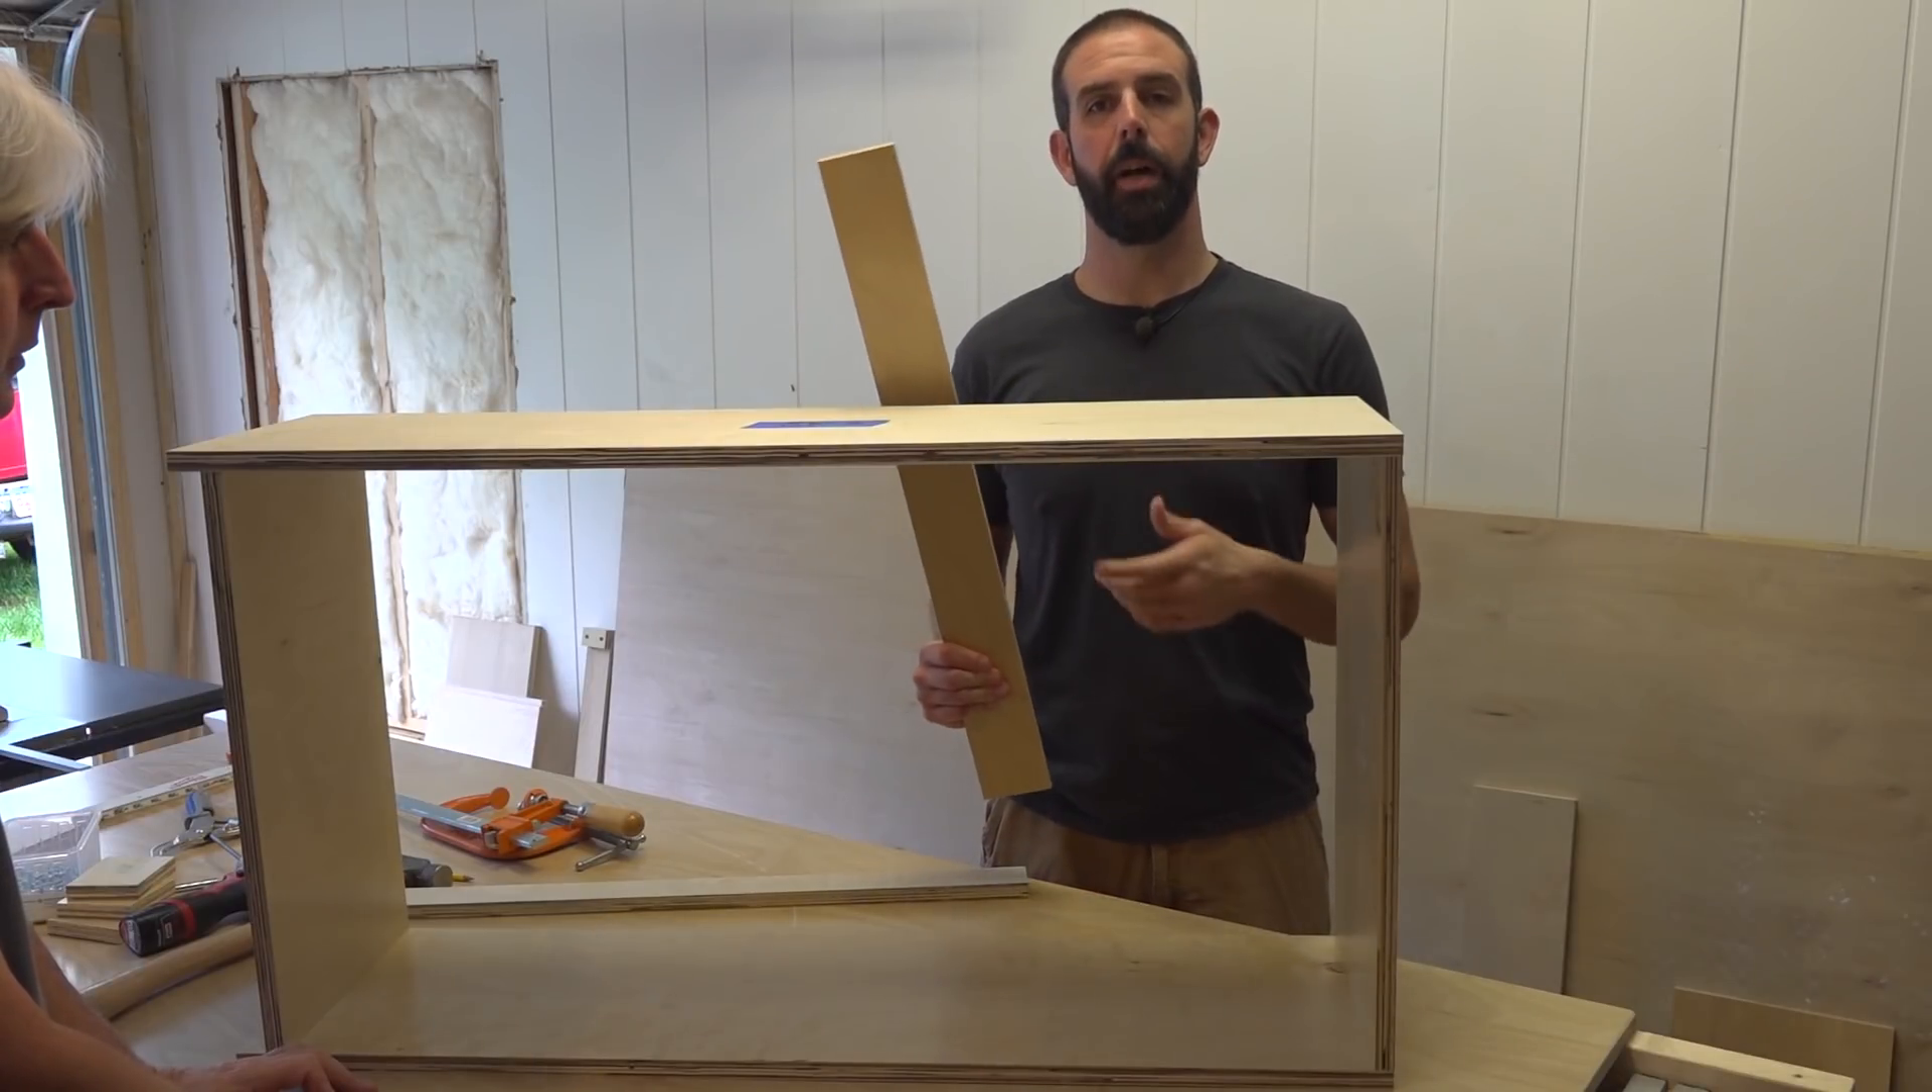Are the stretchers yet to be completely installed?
Yes.